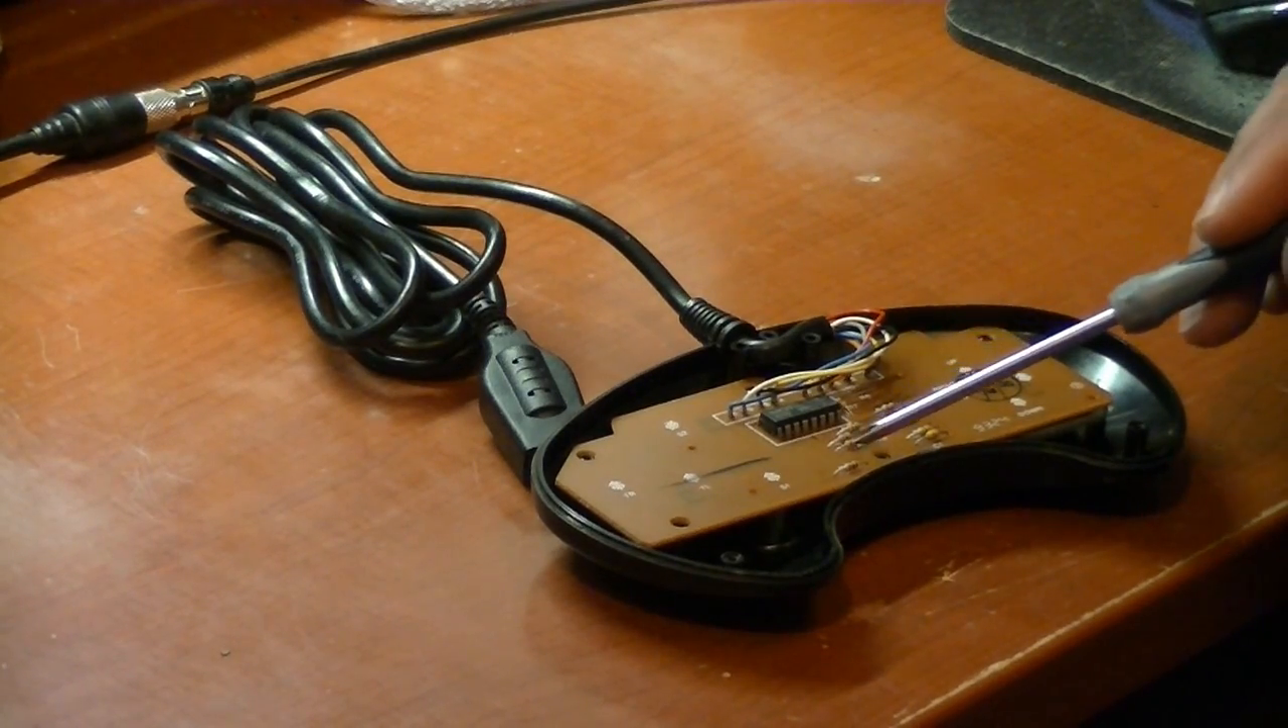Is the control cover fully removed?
Yes.